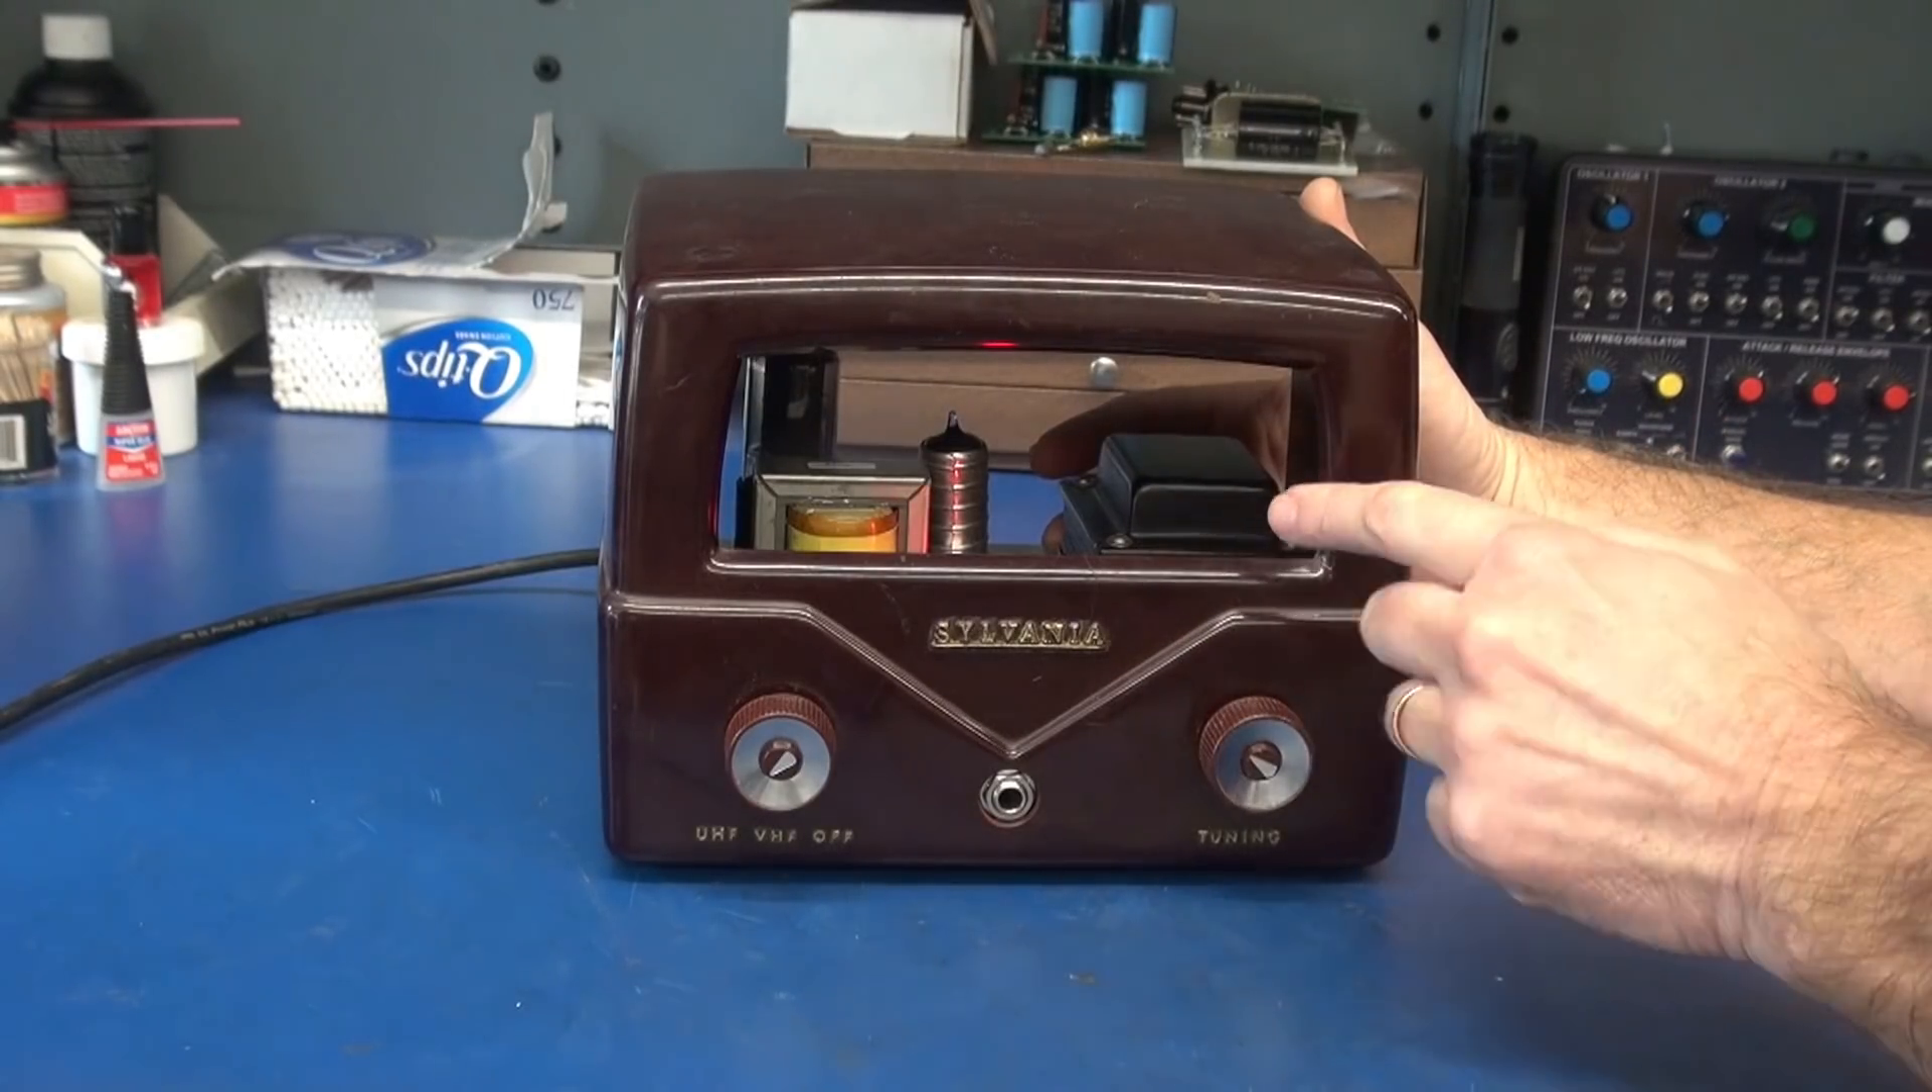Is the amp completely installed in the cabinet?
Yes.